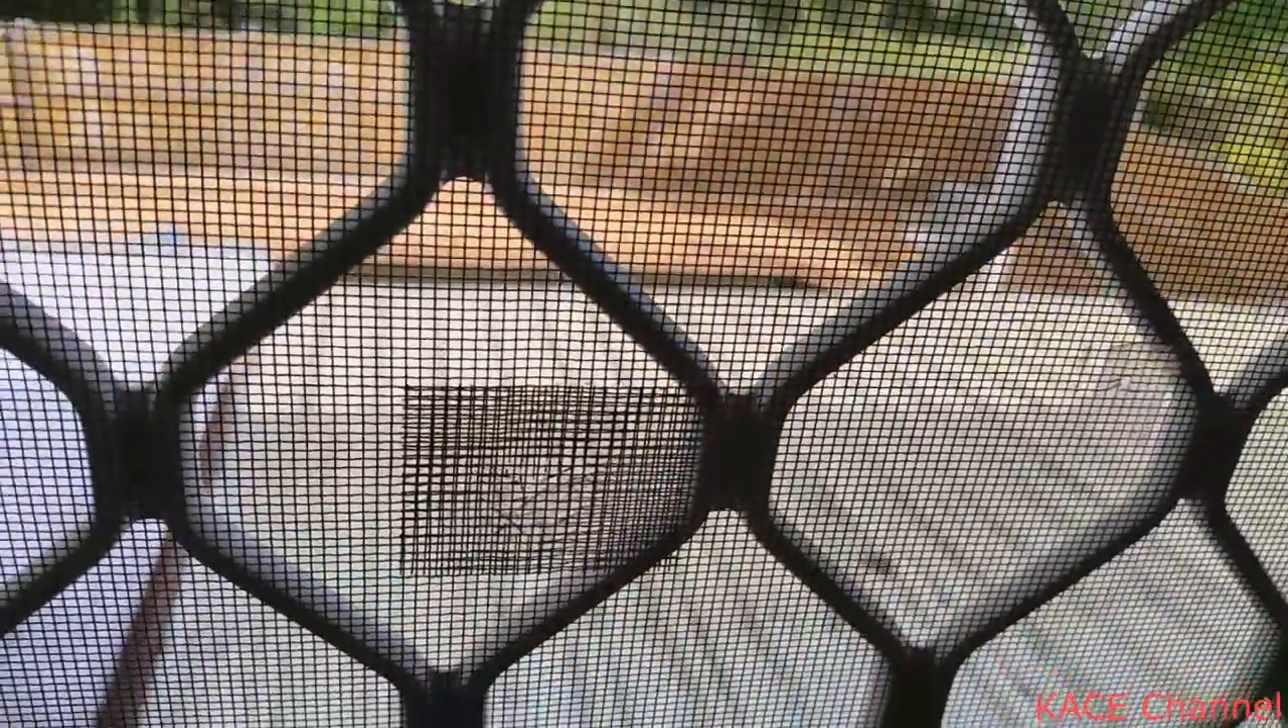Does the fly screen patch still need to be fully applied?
No.